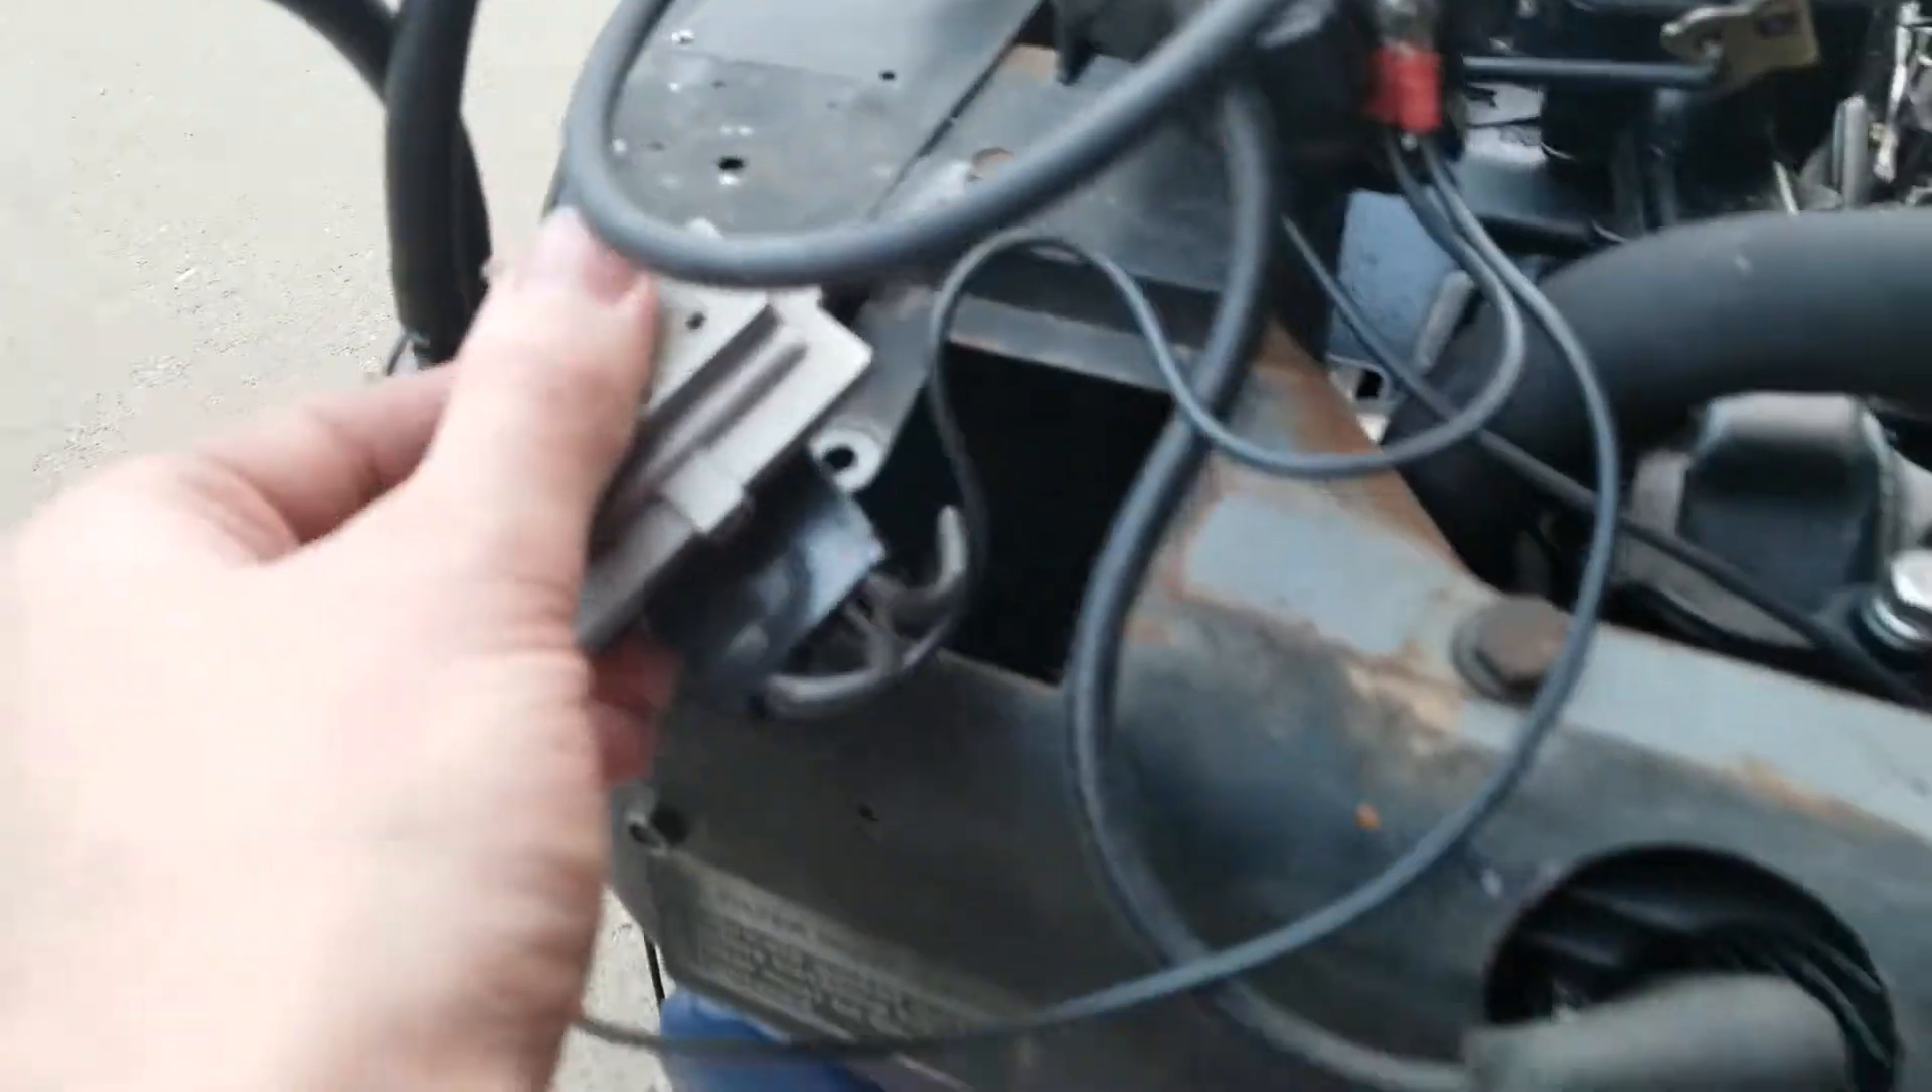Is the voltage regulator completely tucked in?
No.